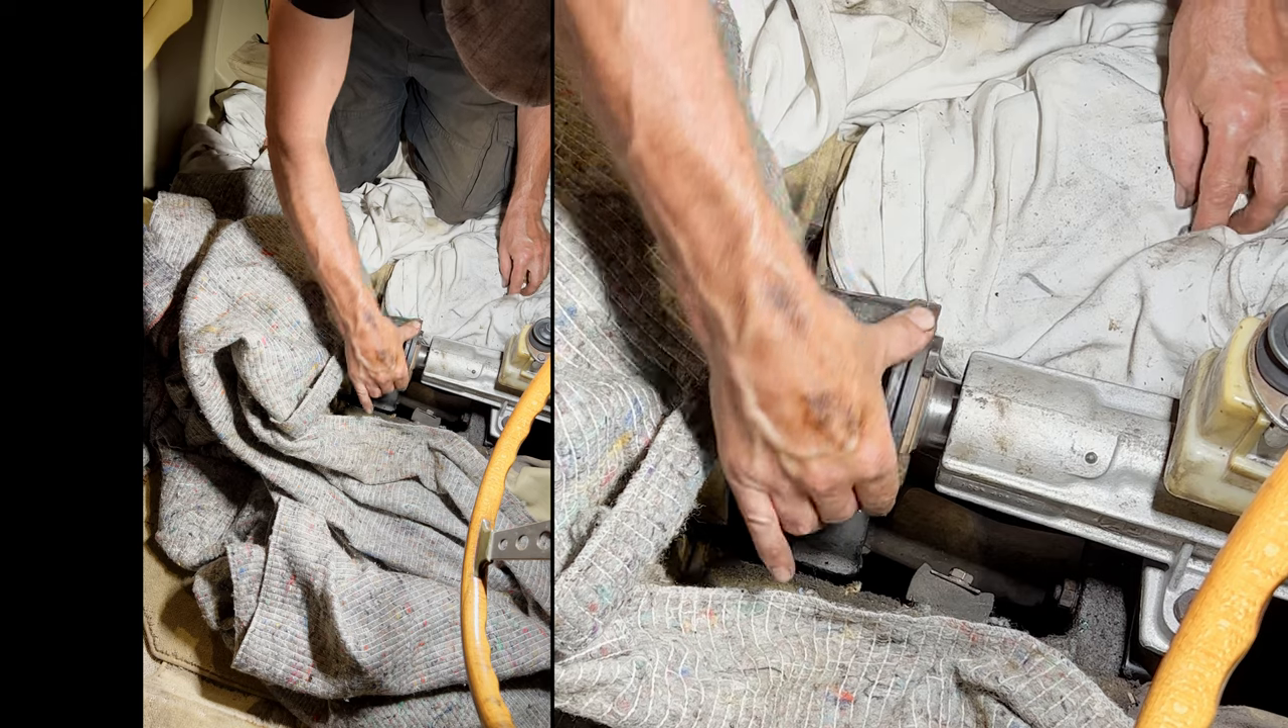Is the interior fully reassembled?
No.